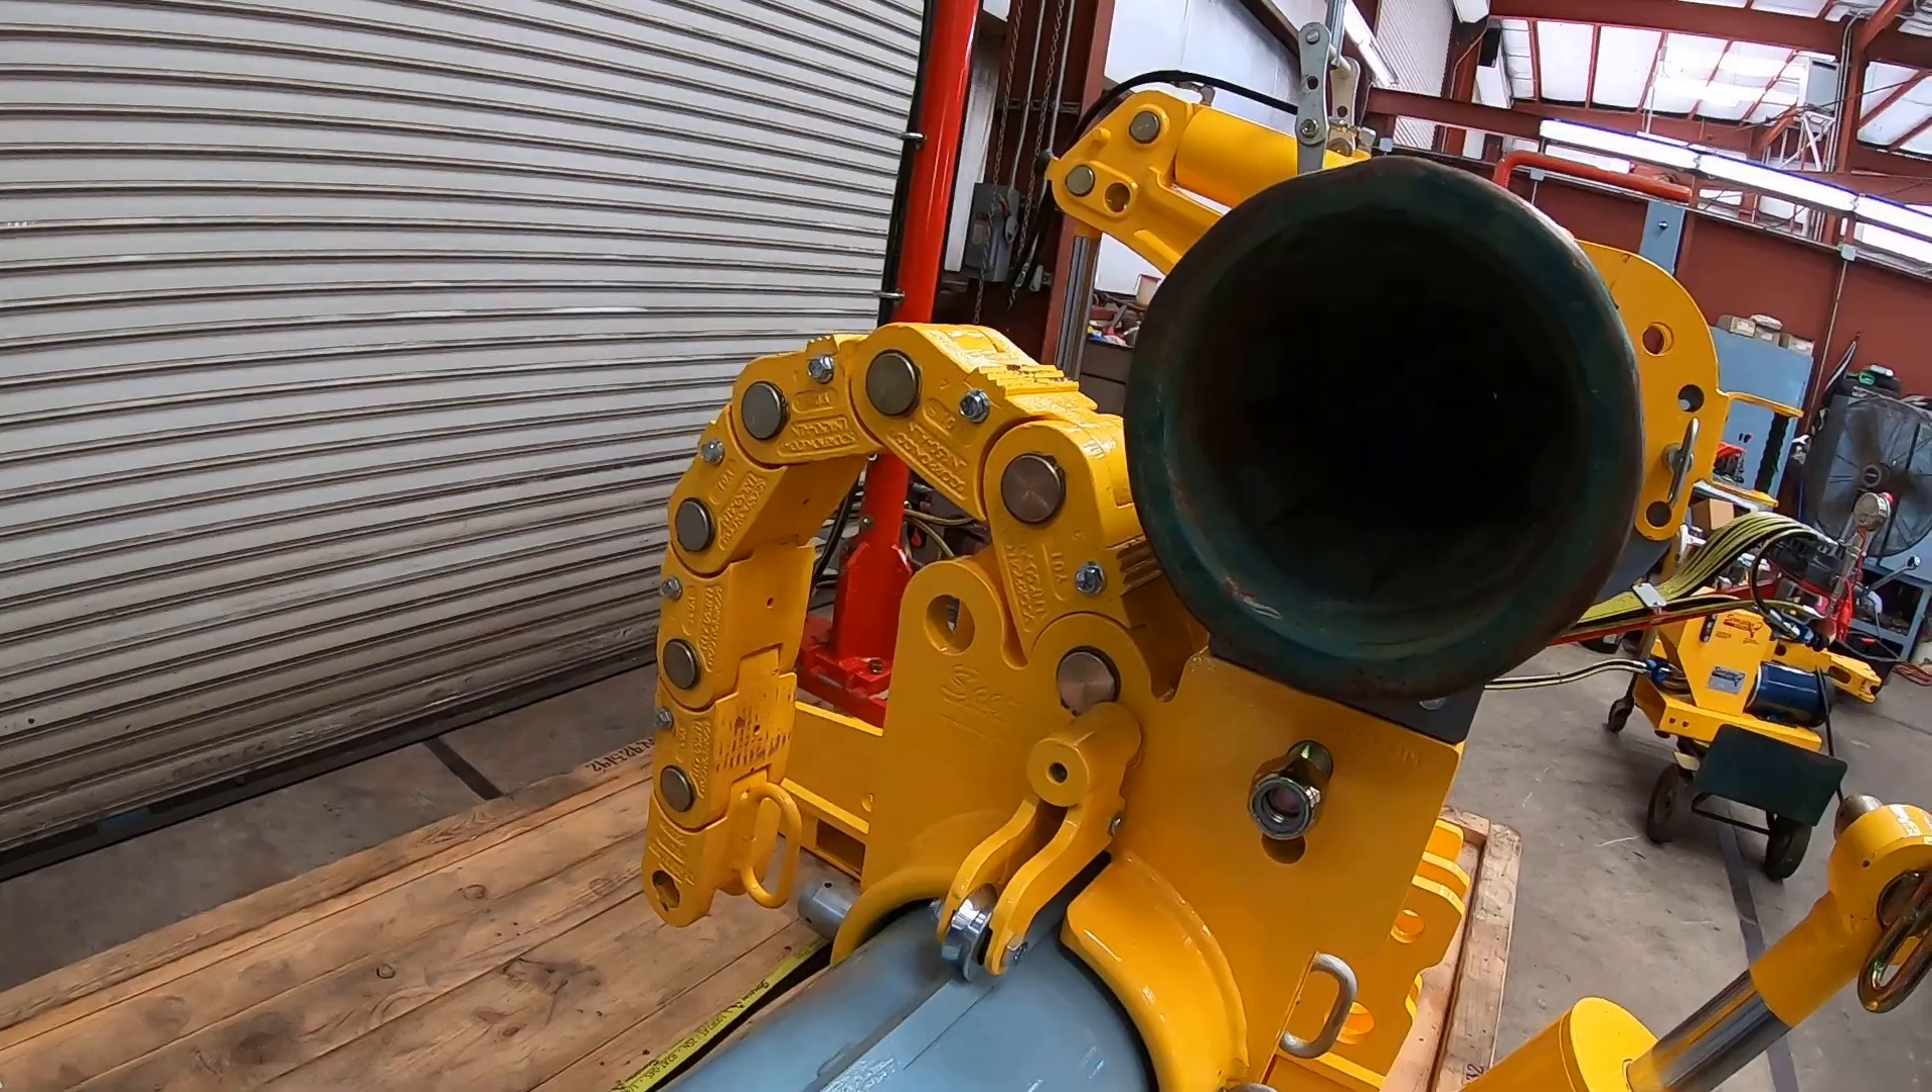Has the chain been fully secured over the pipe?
No.